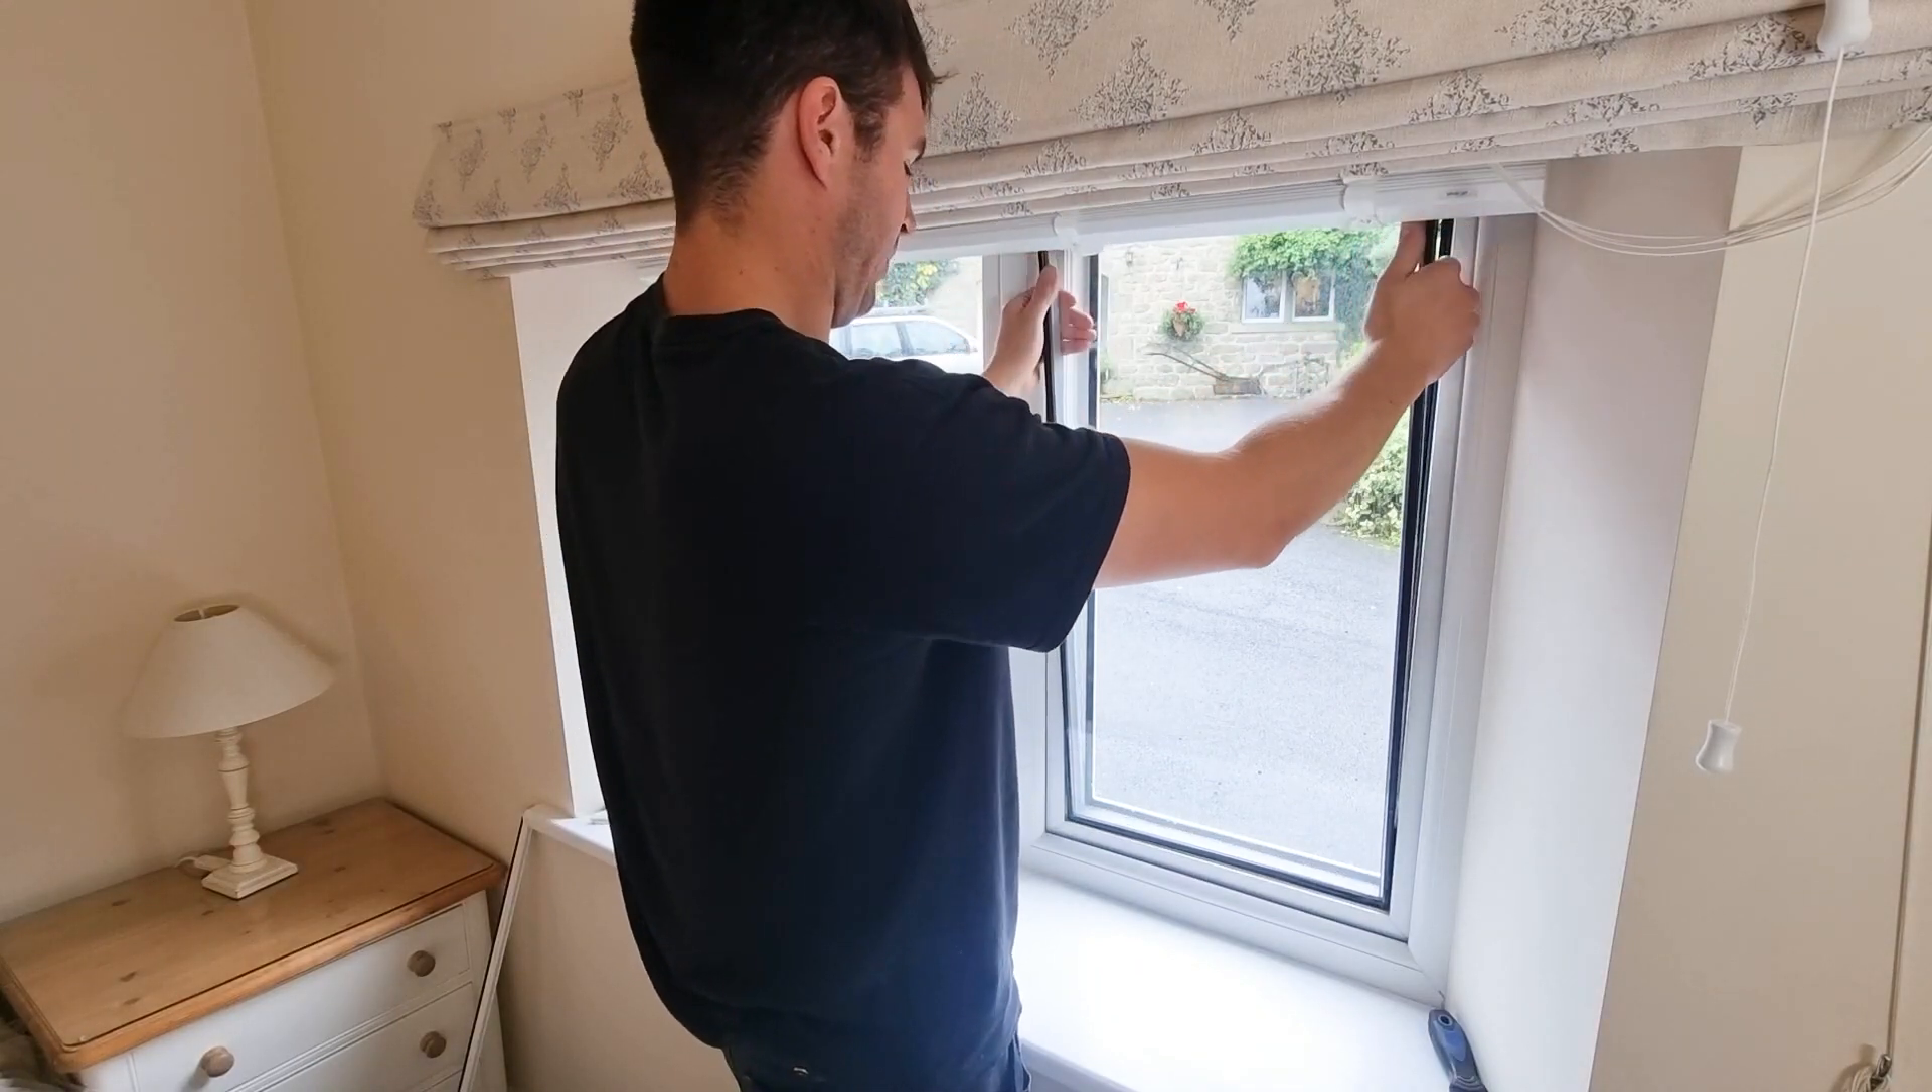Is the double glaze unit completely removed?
No.